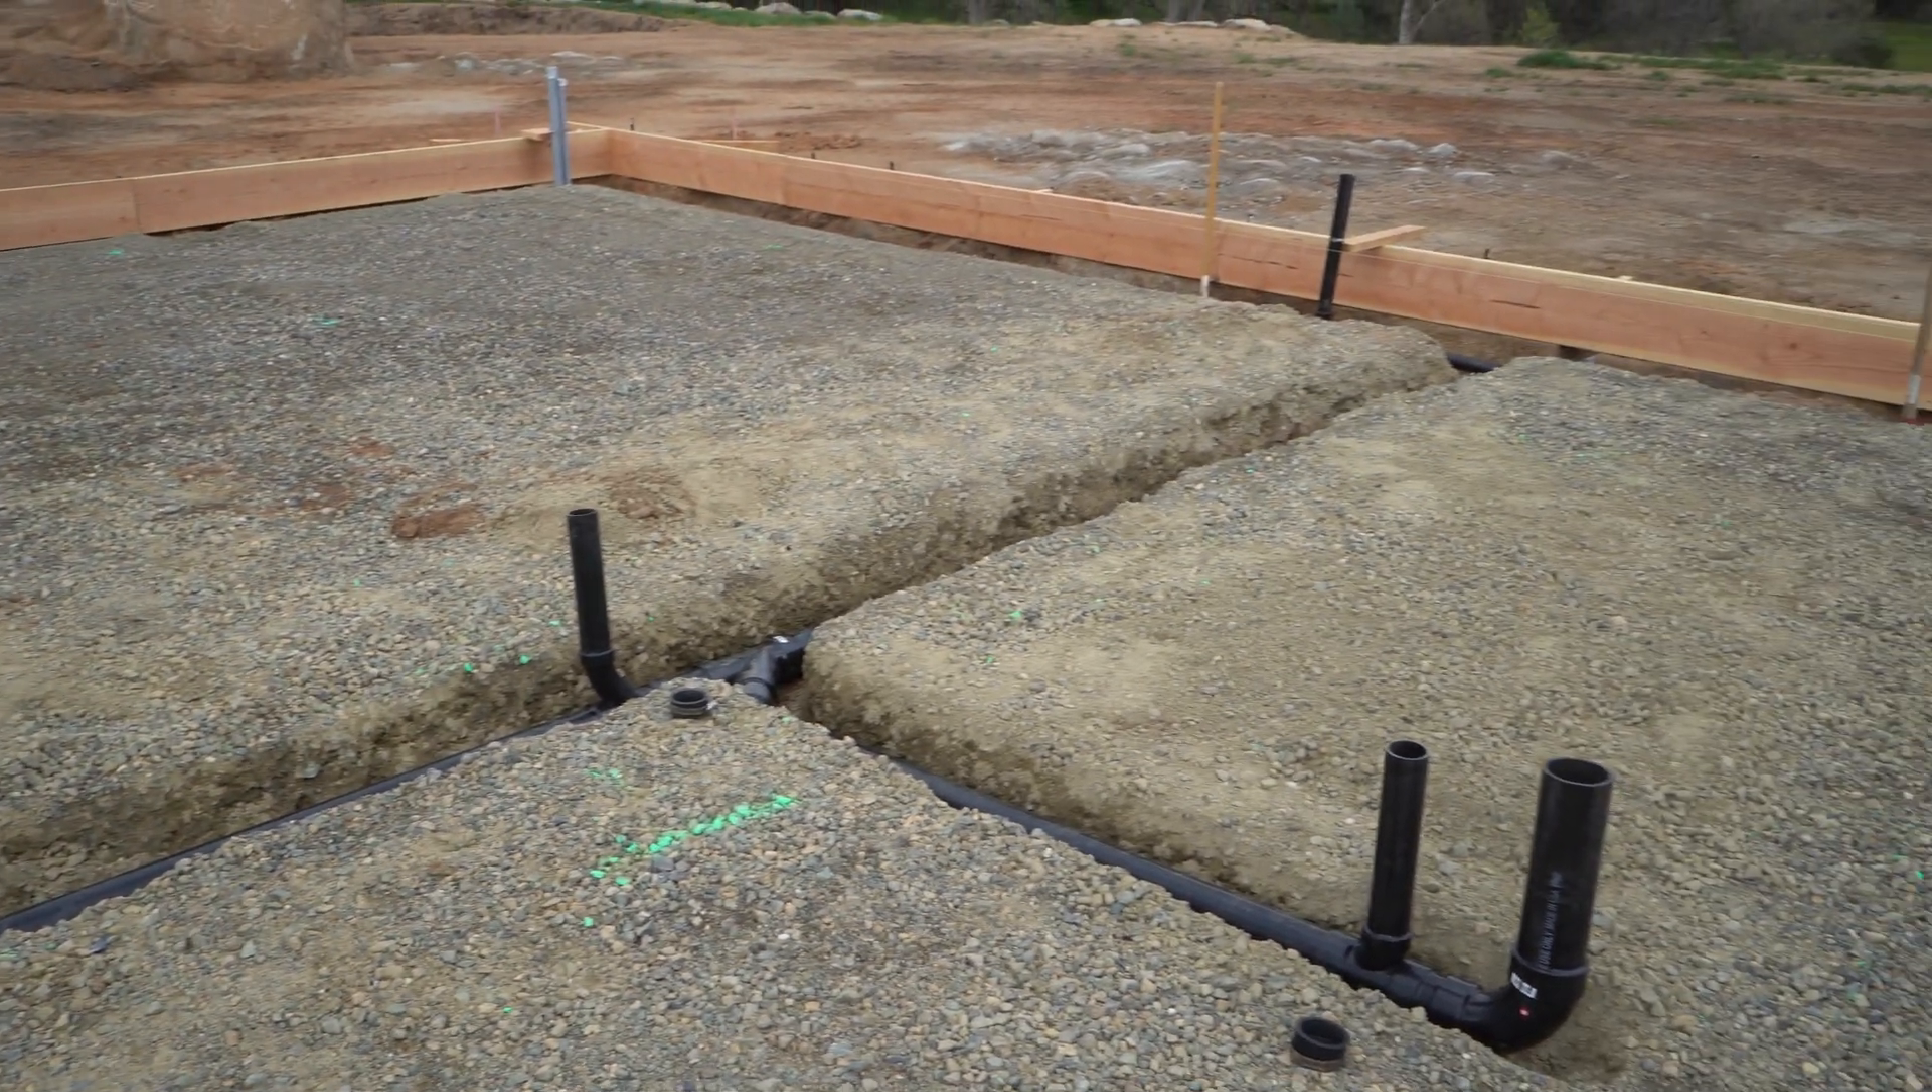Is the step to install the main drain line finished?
Yes.